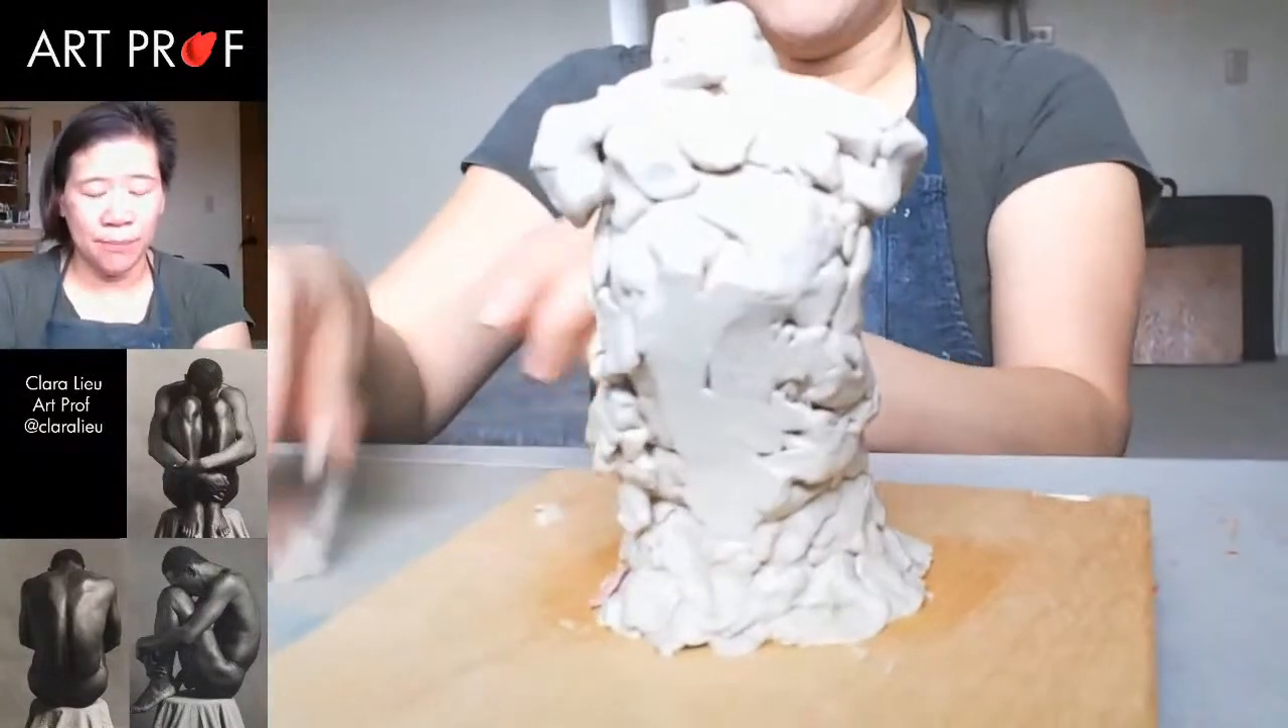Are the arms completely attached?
No.